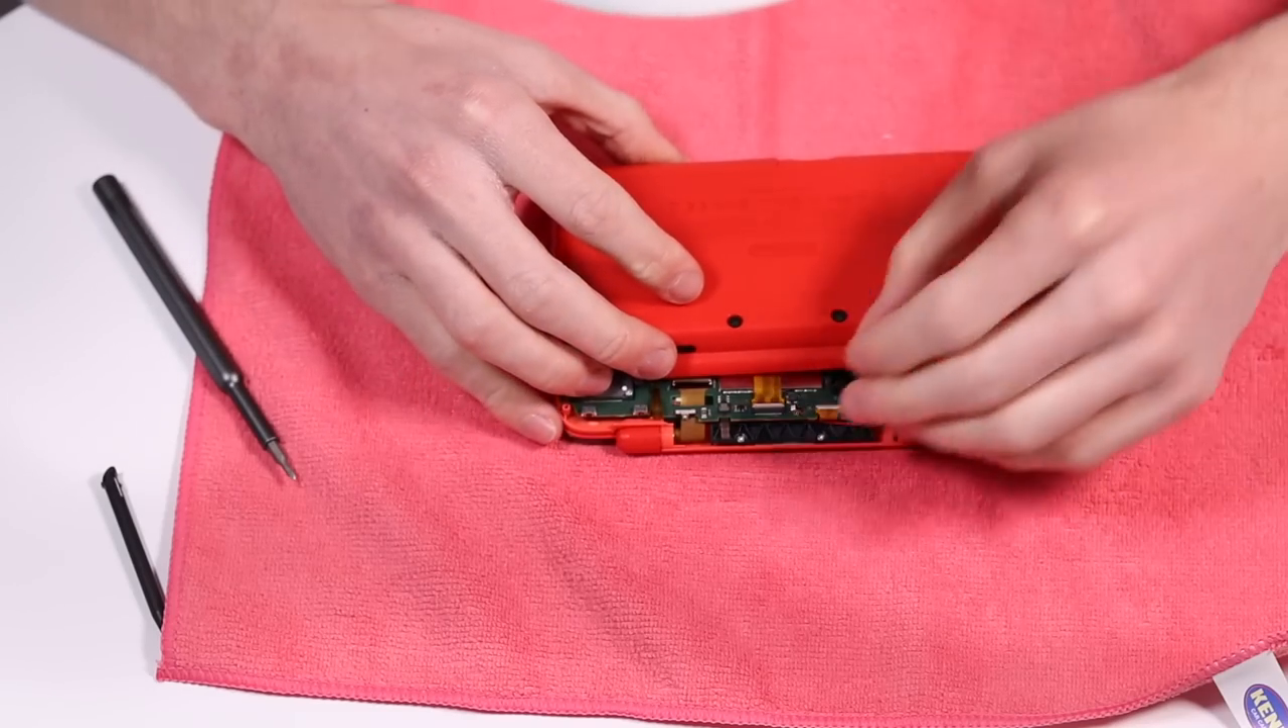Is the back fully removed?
No.